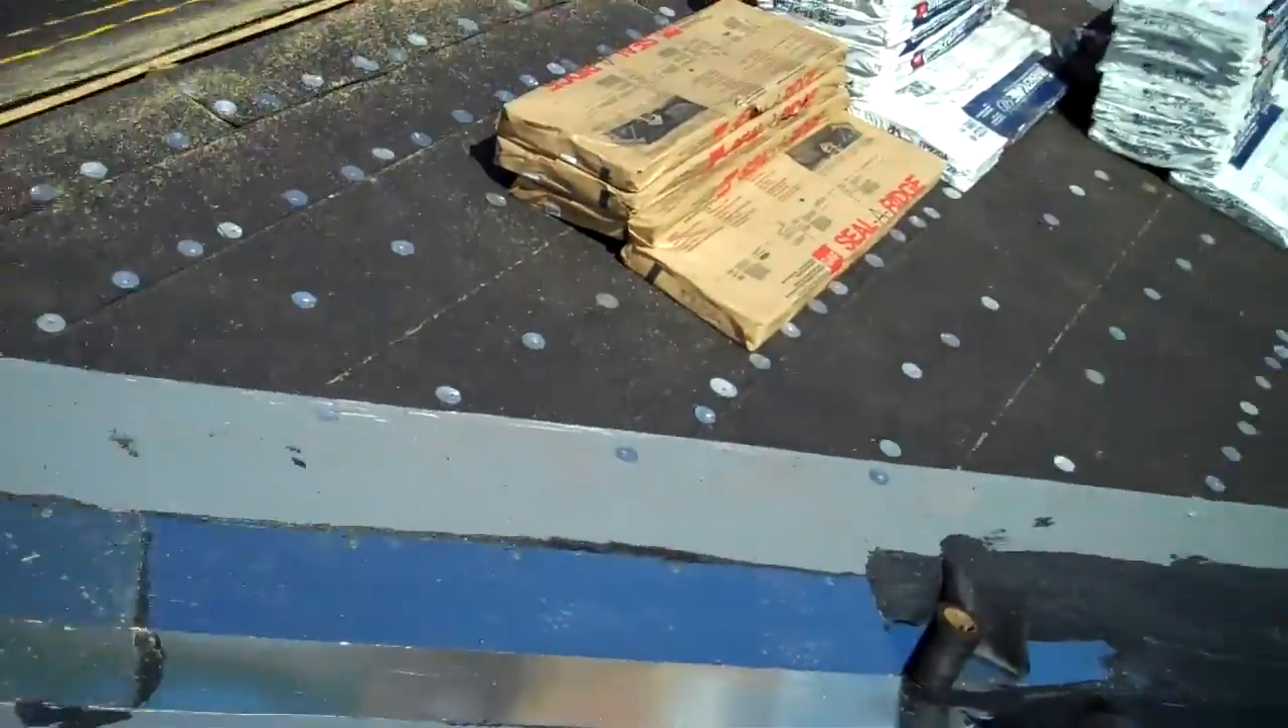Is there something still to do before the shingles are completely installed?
Yes.